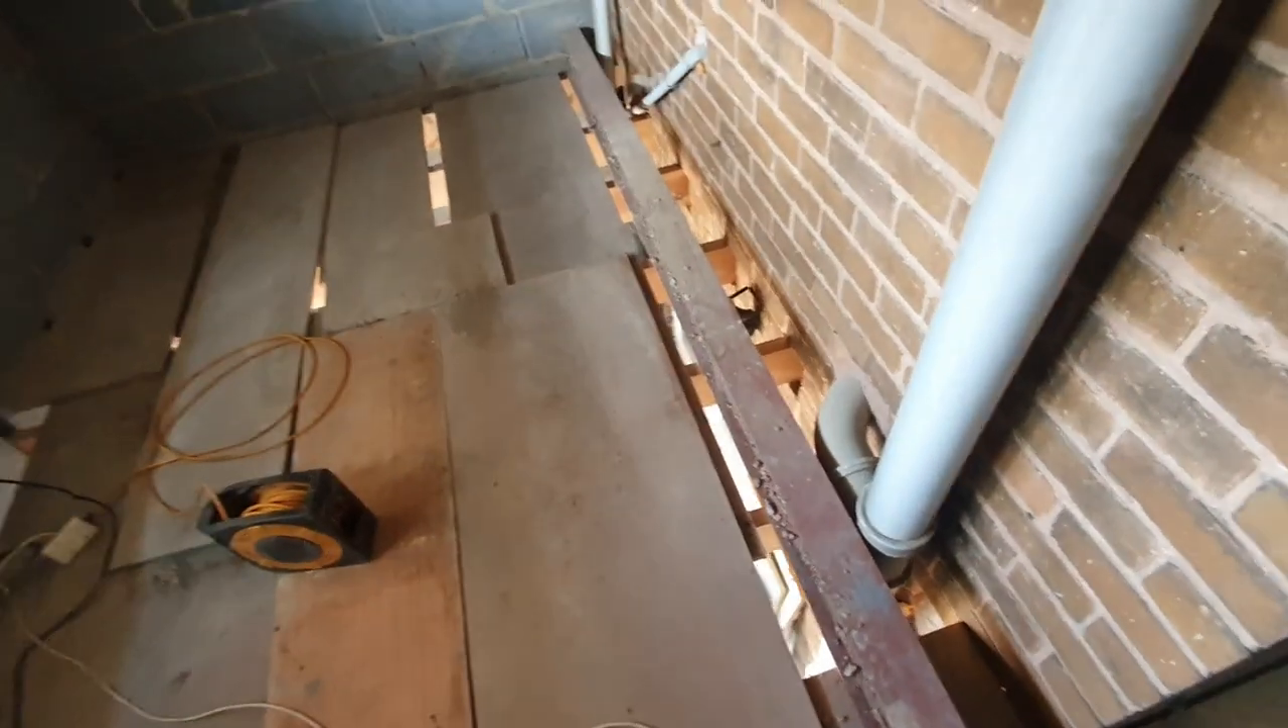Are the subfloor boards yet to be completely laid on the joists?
Yes.